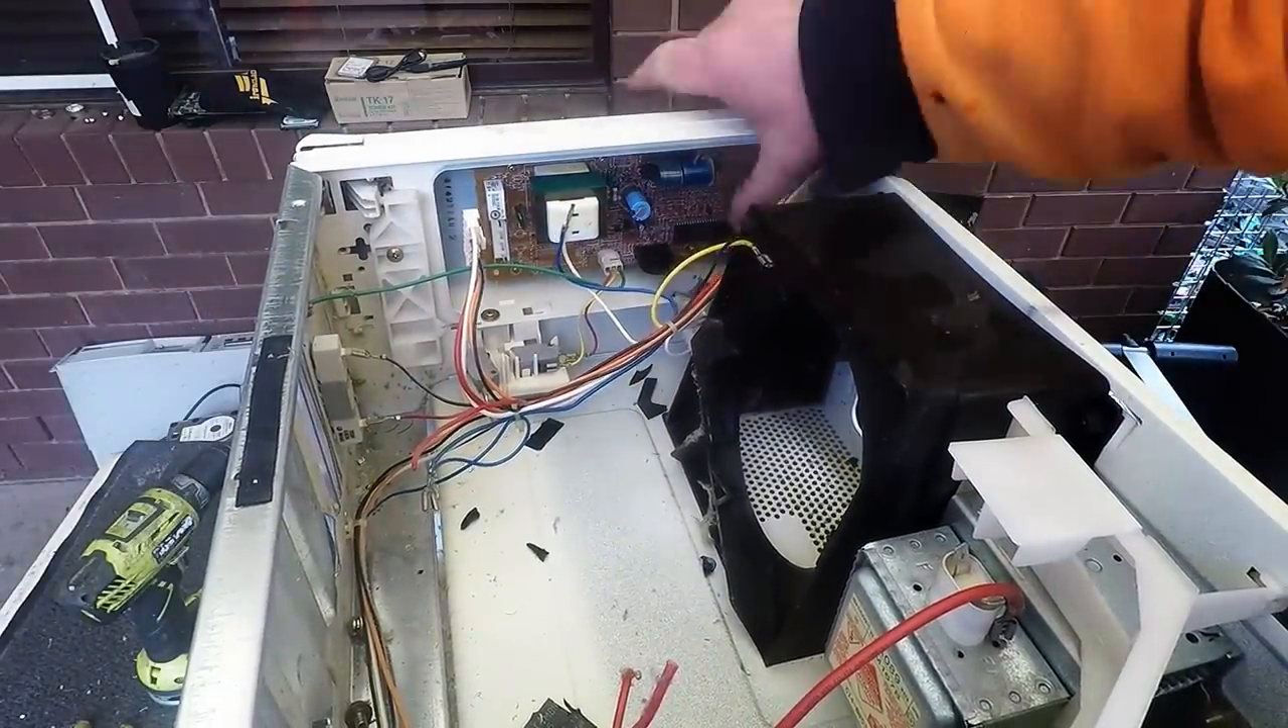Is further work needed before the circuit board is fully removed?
Yes.